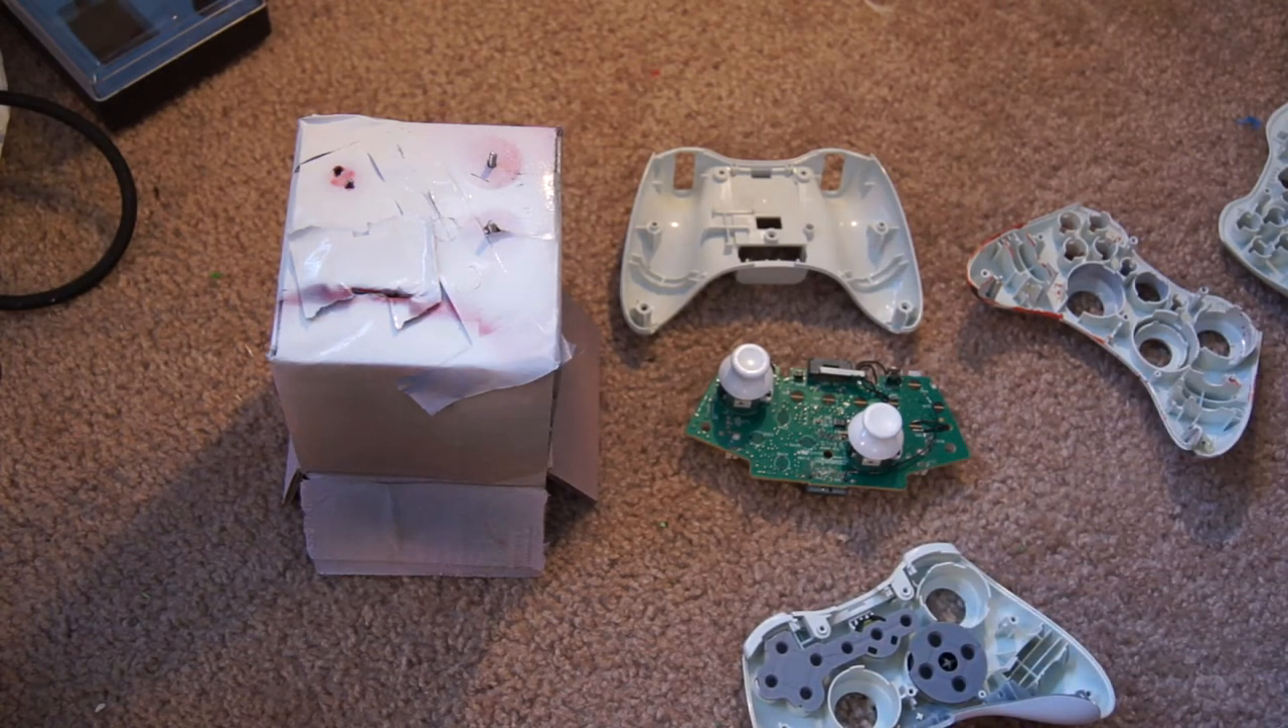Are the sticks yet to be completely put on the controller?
No.